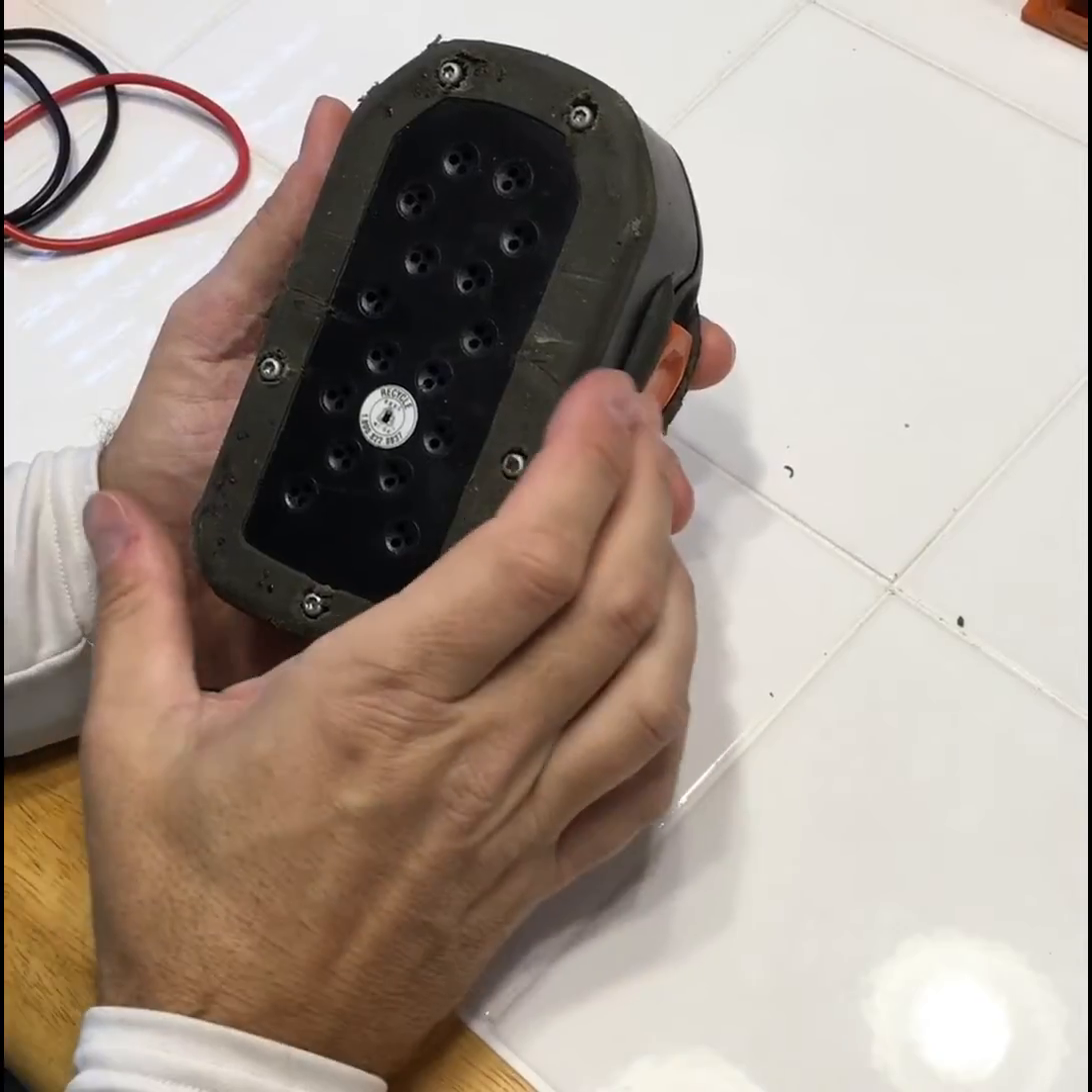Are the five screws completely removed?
No.